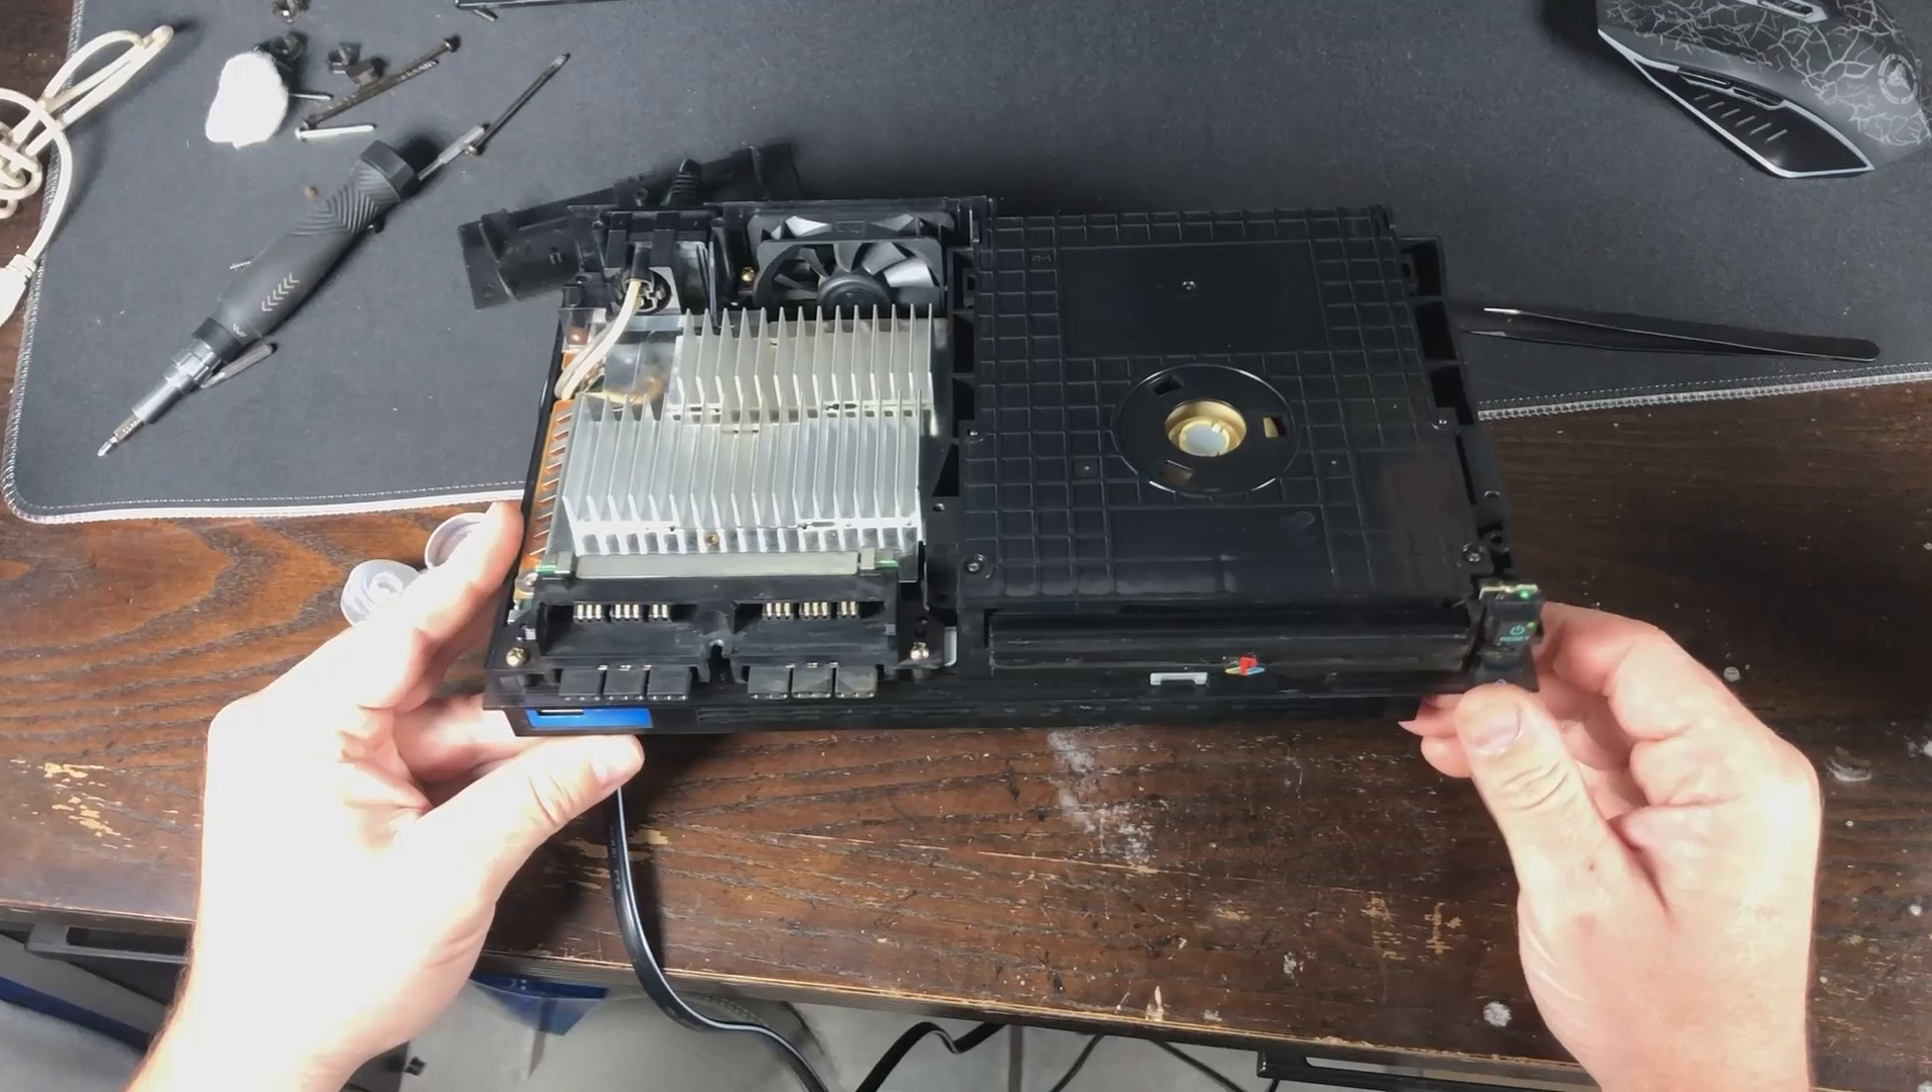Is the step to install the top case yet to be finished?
Yes.